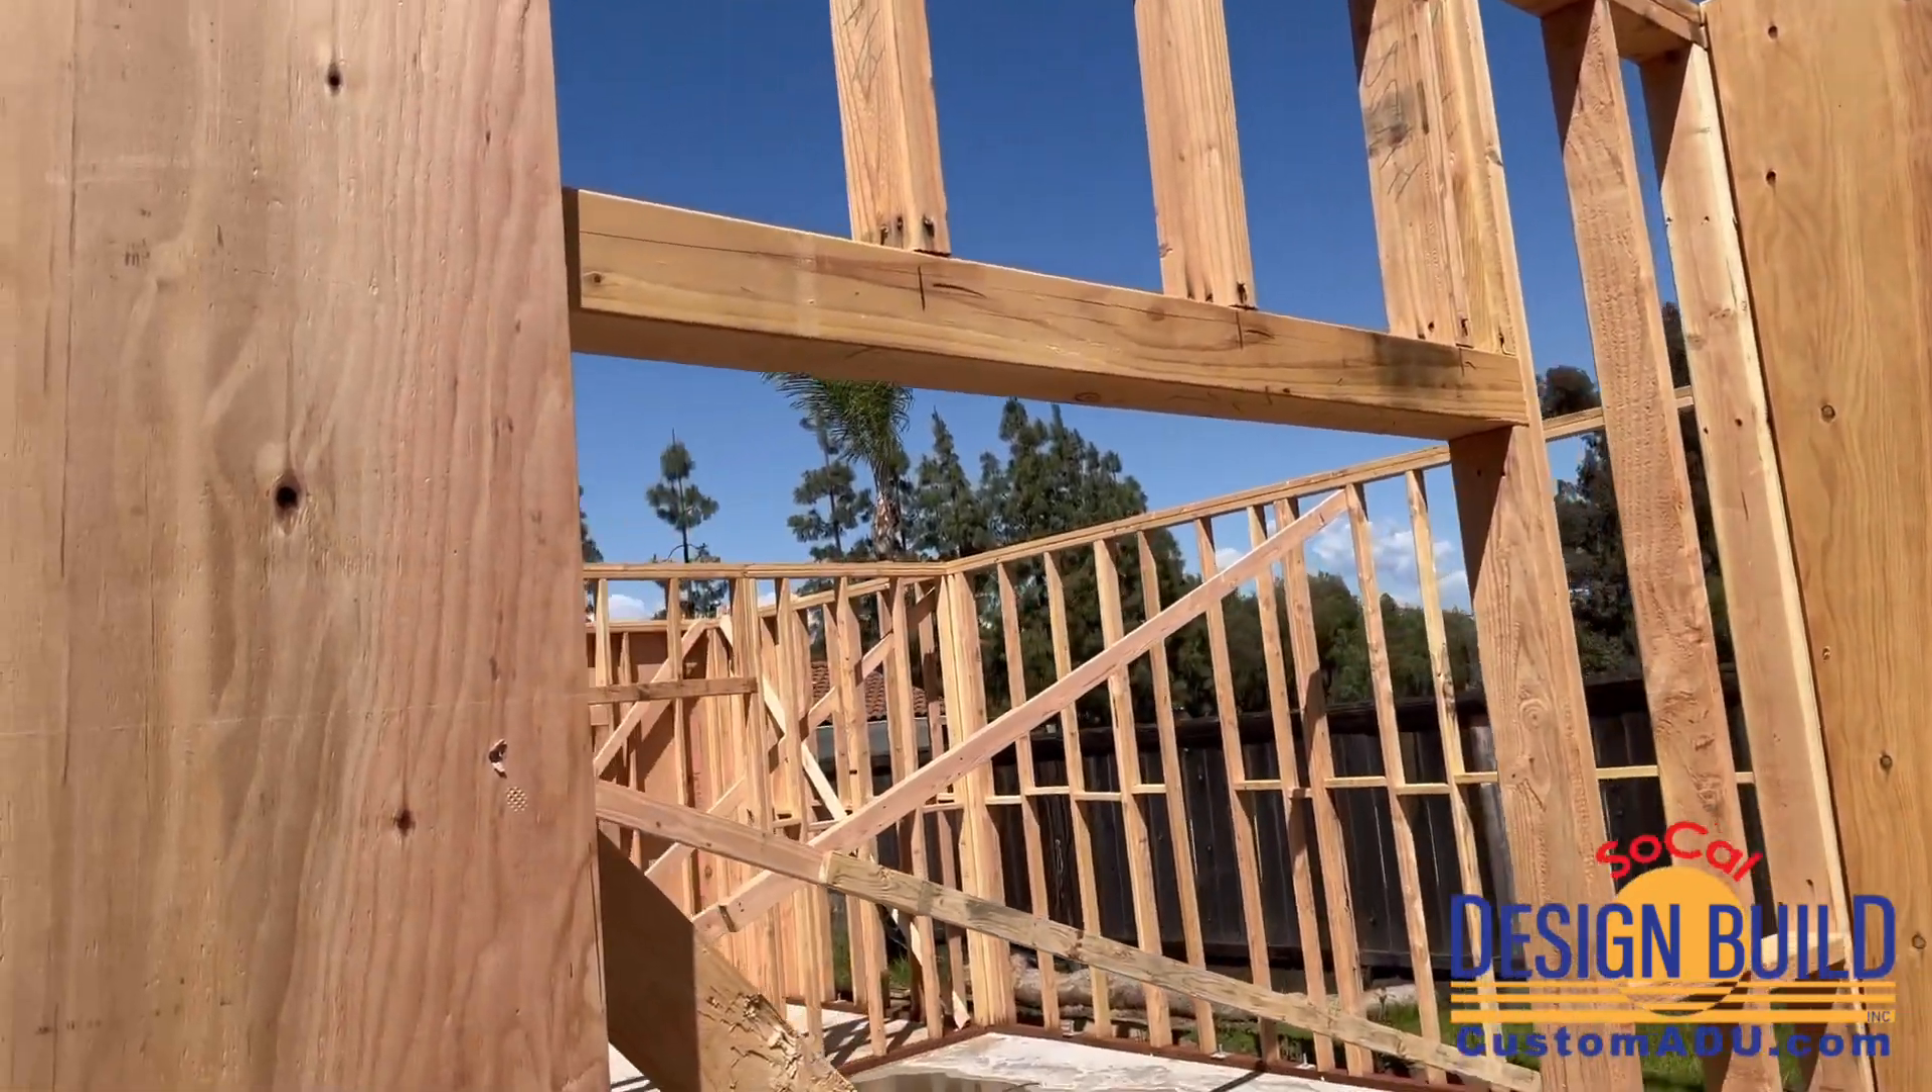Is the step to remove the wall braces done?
No.